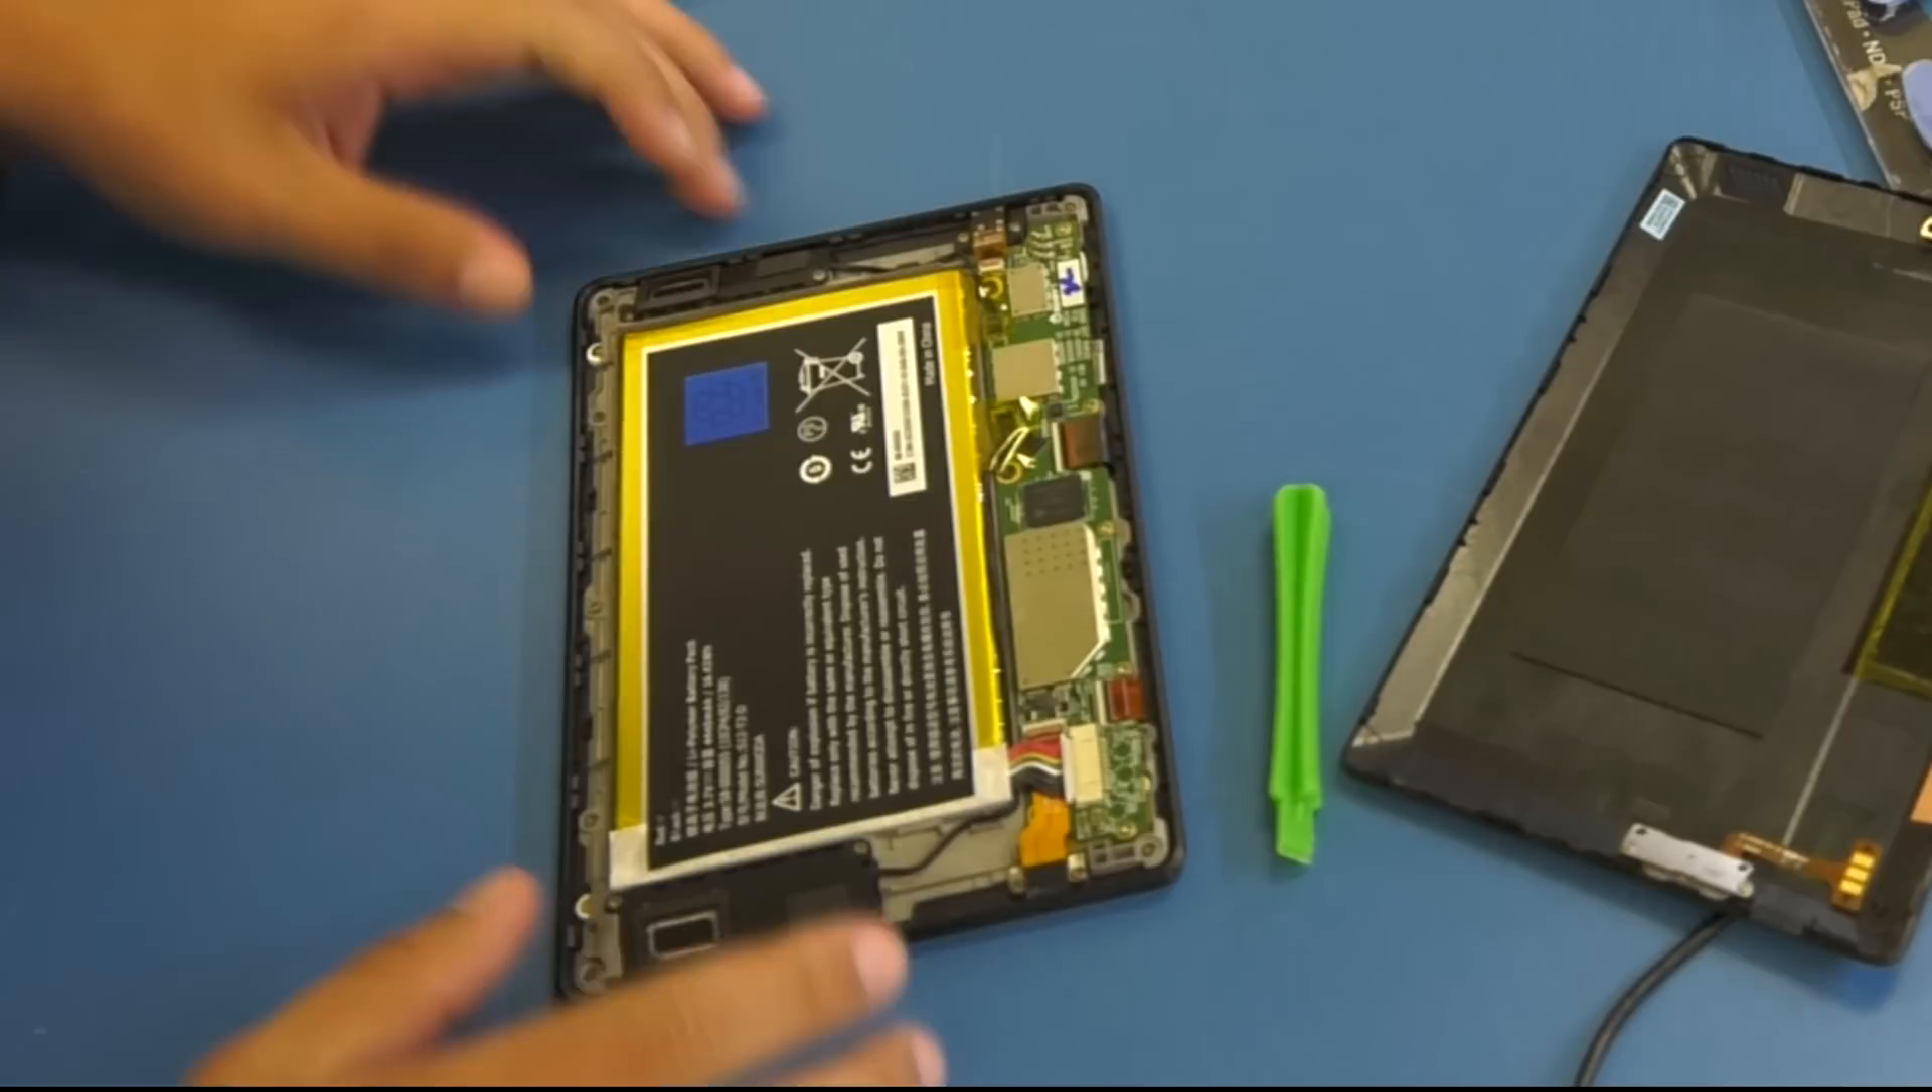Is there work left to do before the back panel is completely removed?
No.